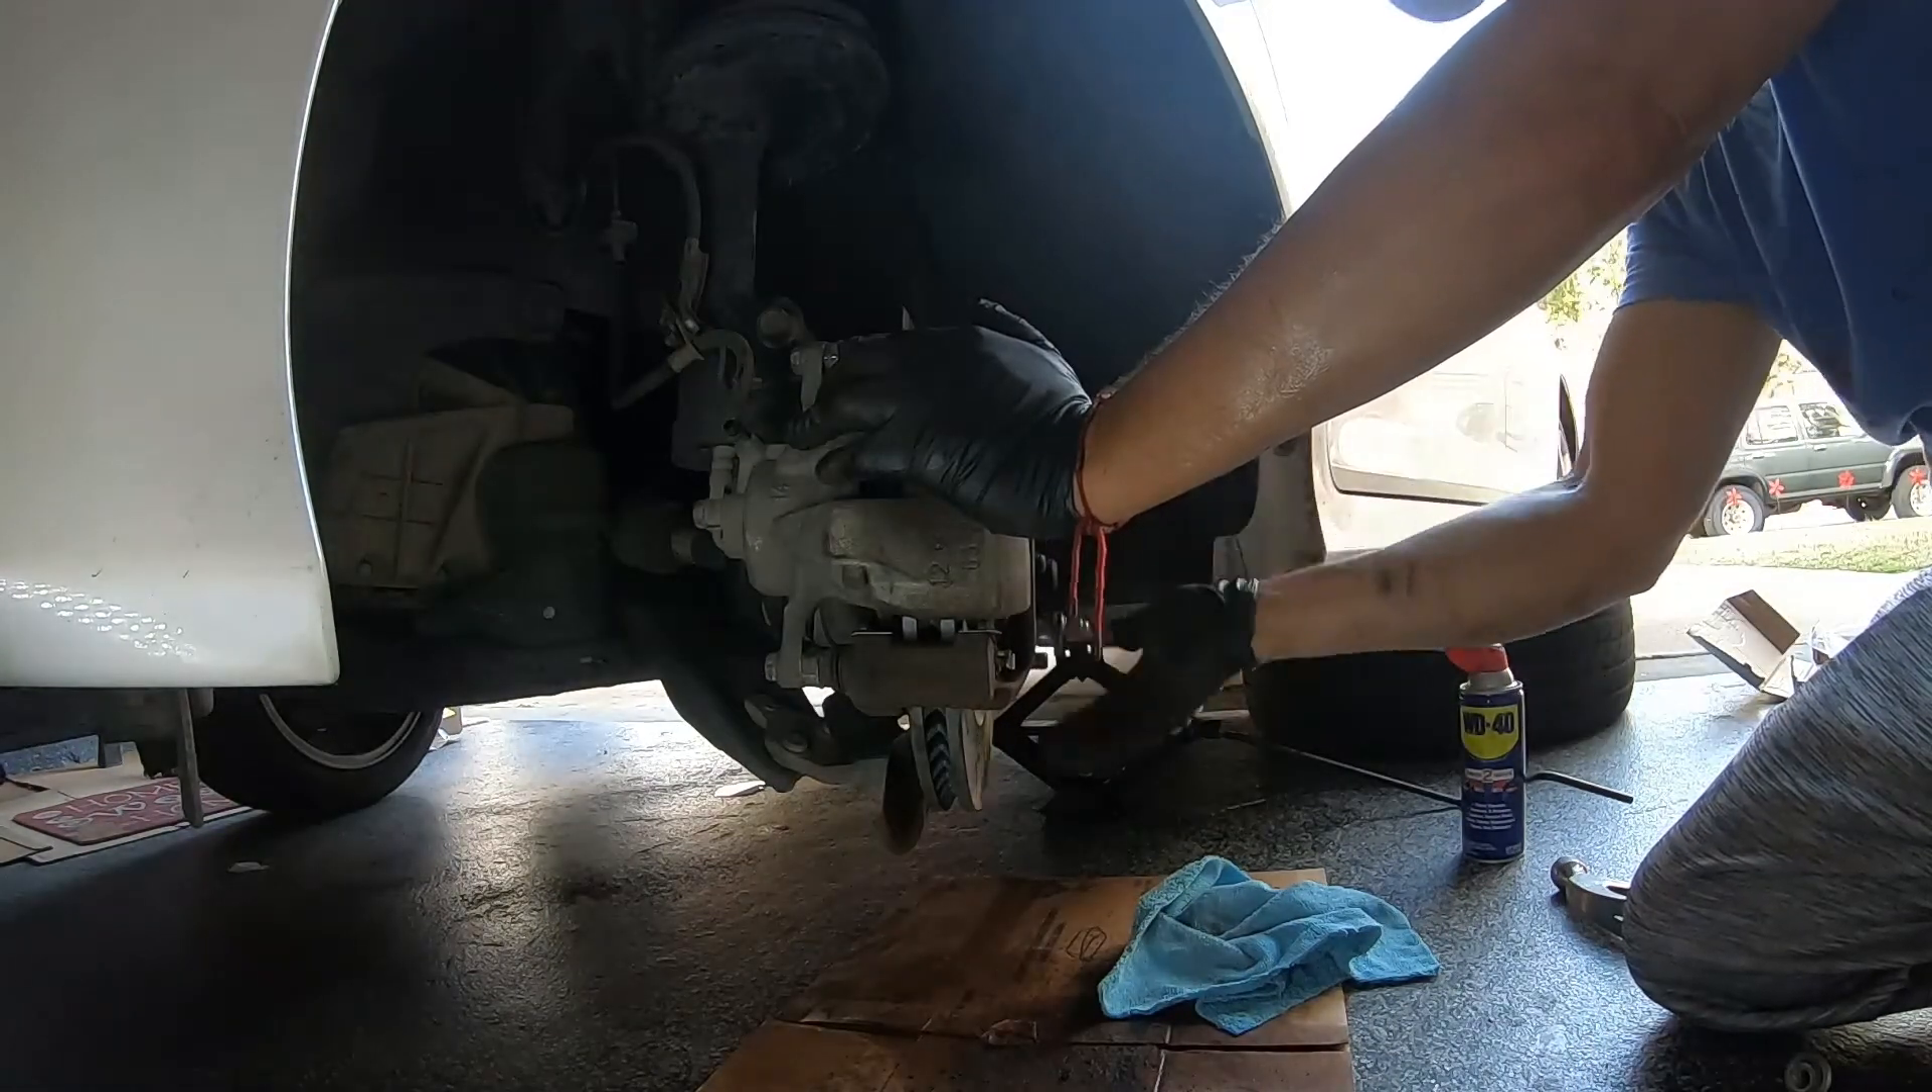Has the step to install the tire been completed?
No.